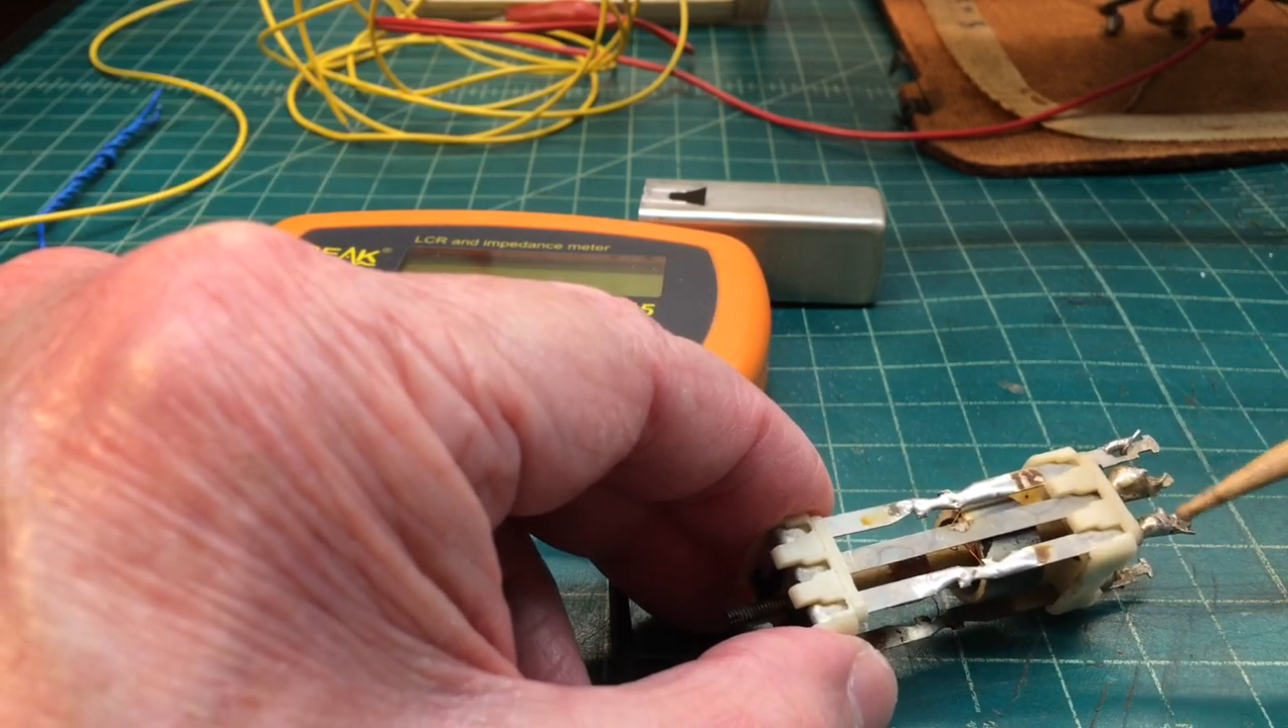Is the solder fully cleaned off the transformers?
No.